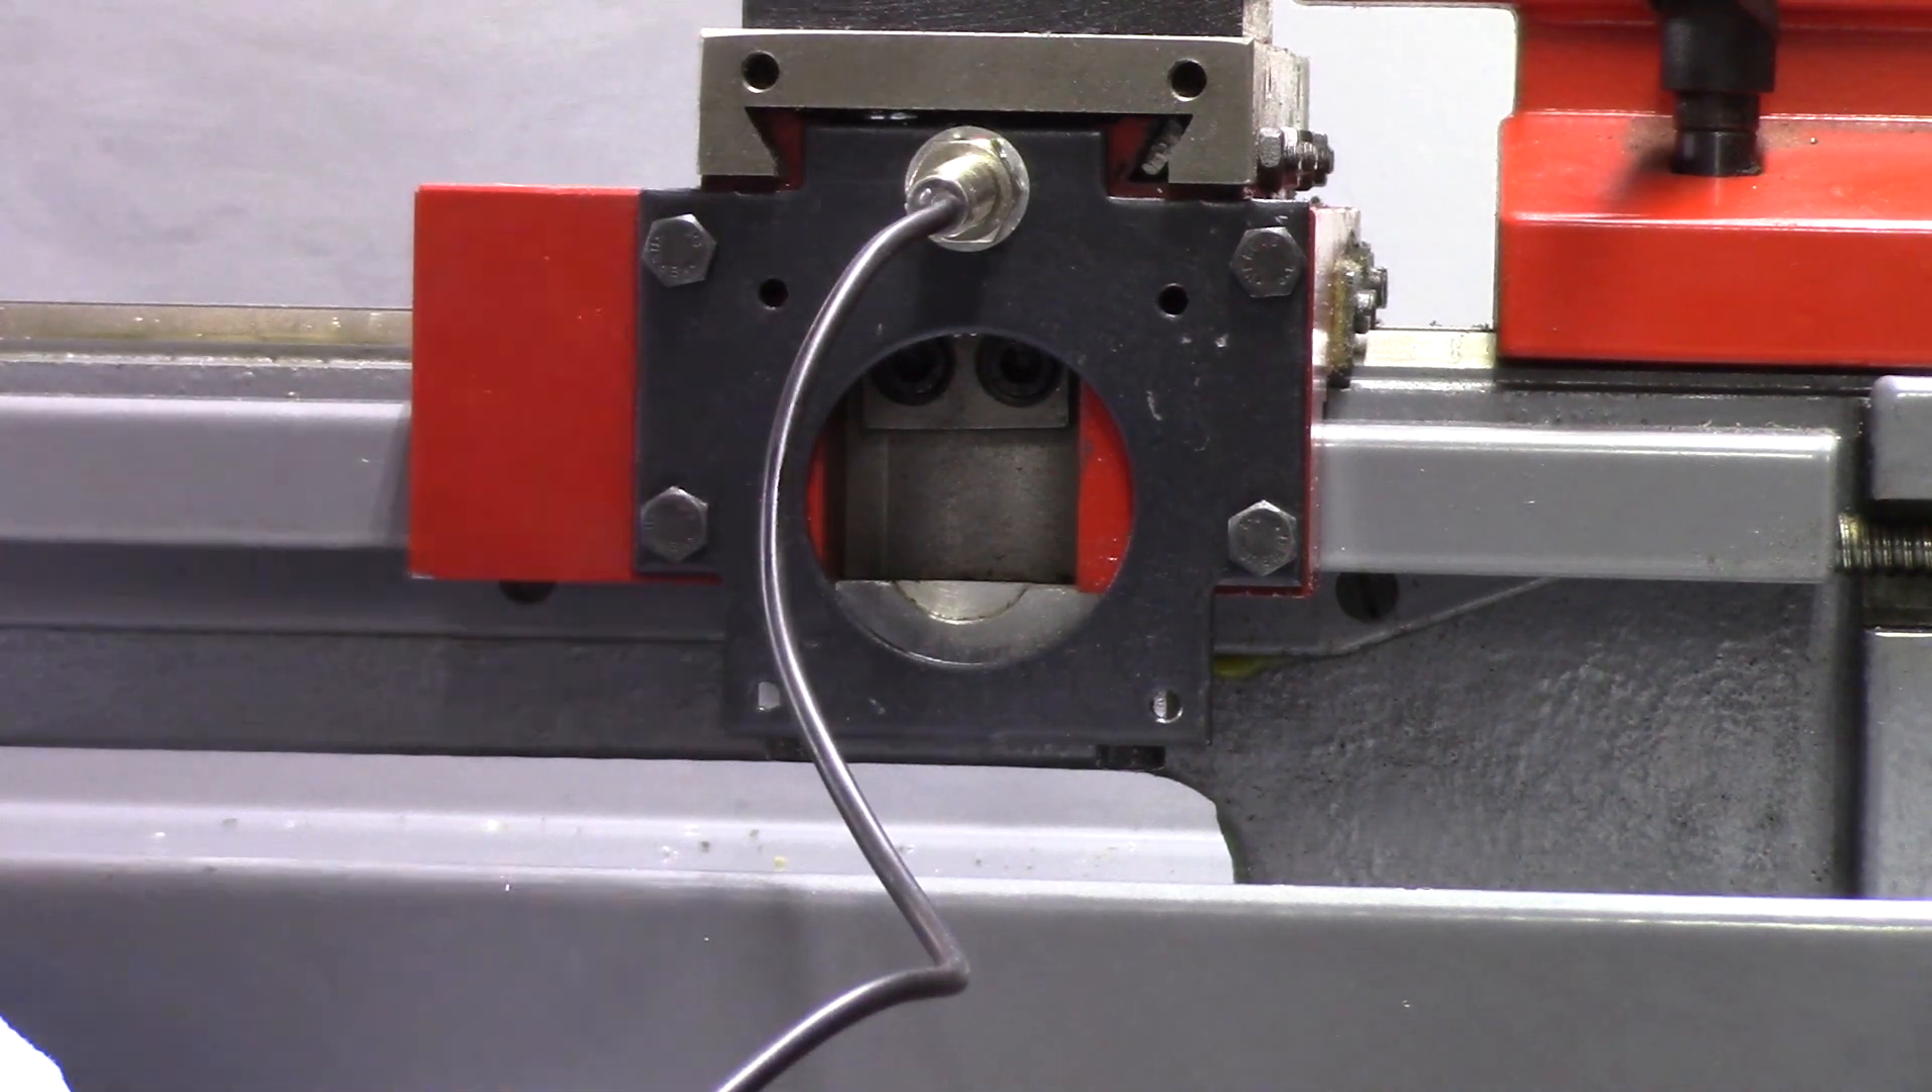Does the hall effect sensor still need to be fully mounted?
No.